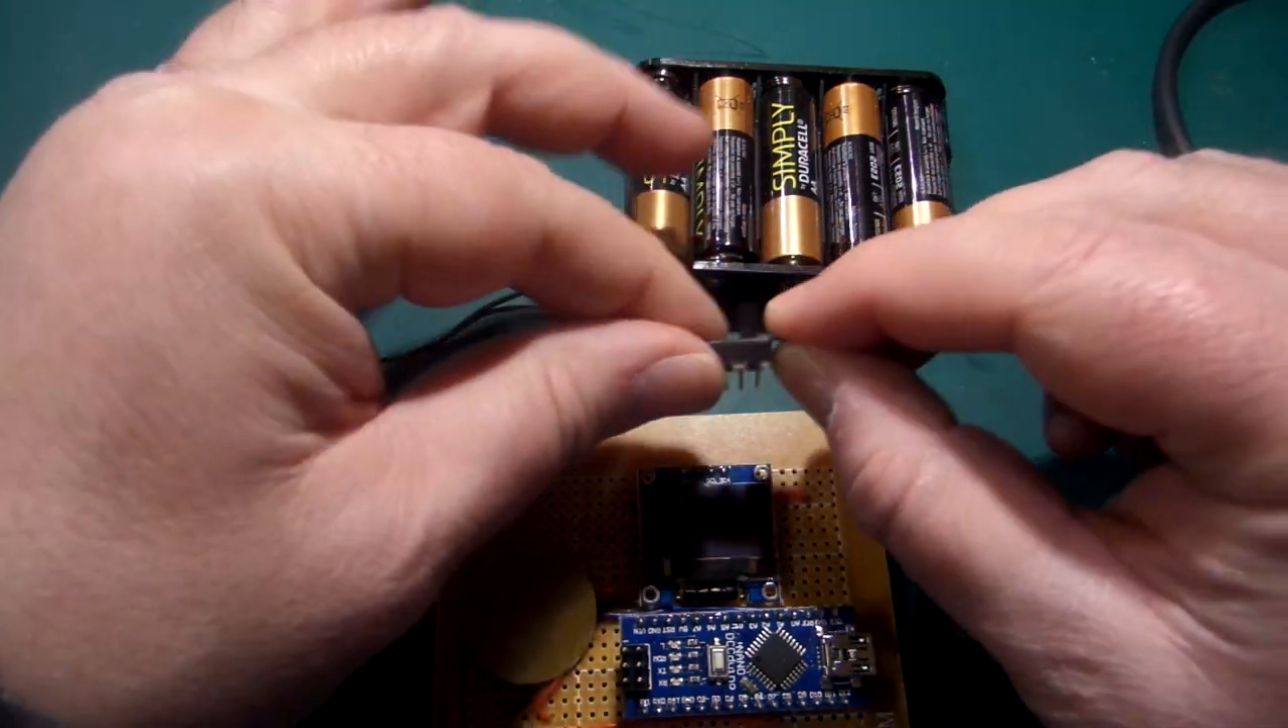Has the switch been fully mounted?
No.